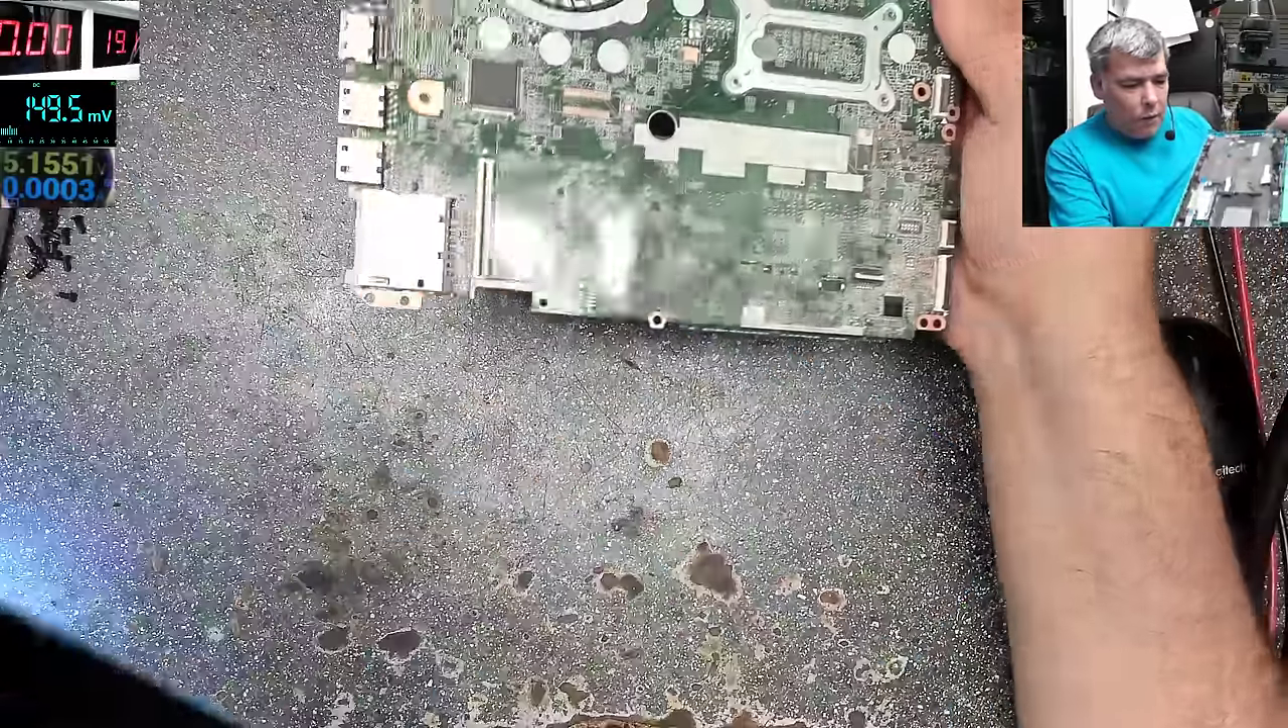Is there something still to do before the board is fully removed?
No.